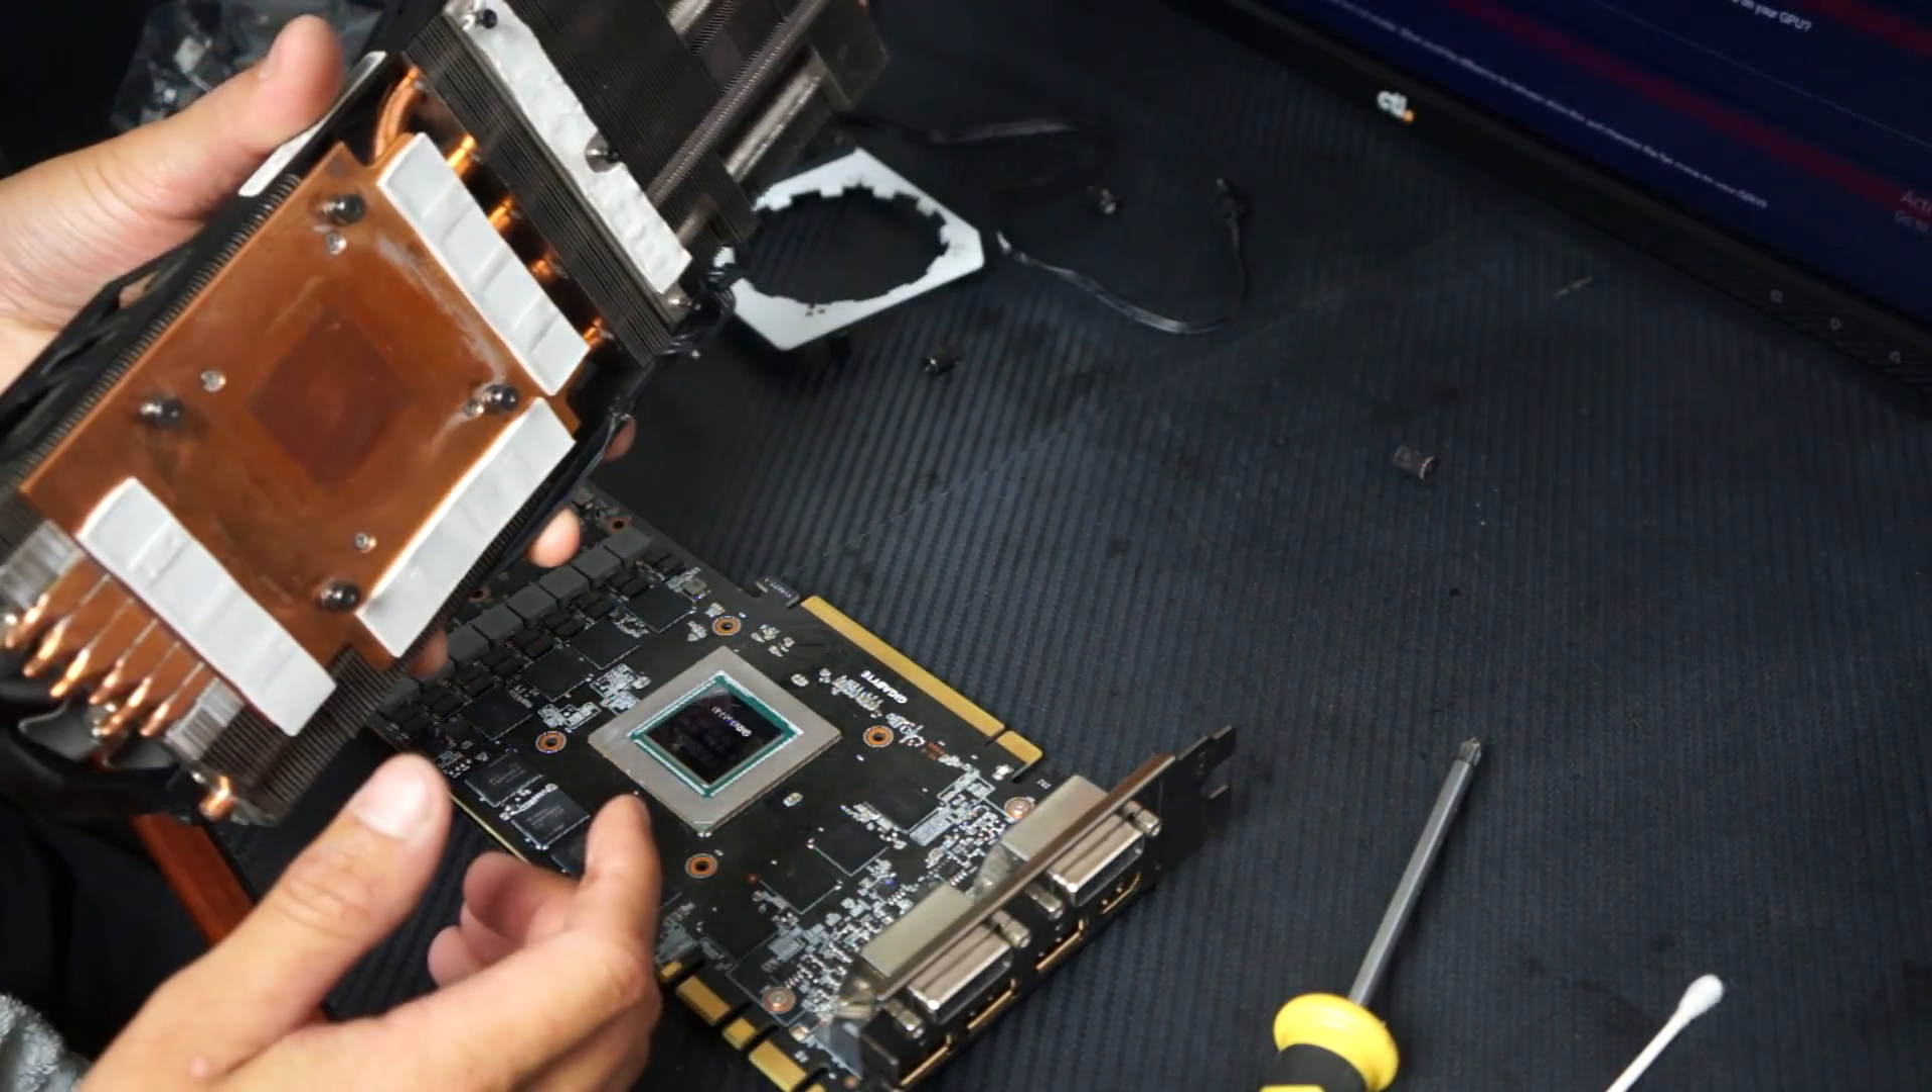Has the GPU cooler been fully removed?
Yes.